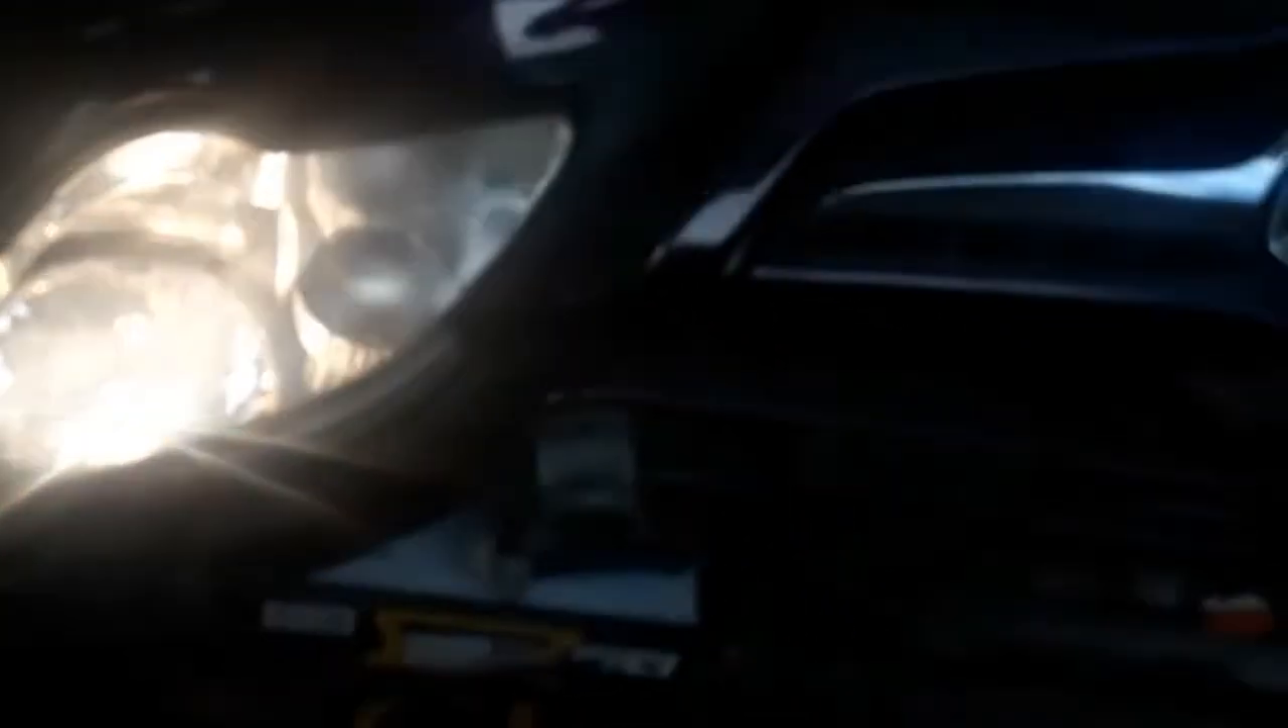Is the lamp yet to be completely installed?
No.